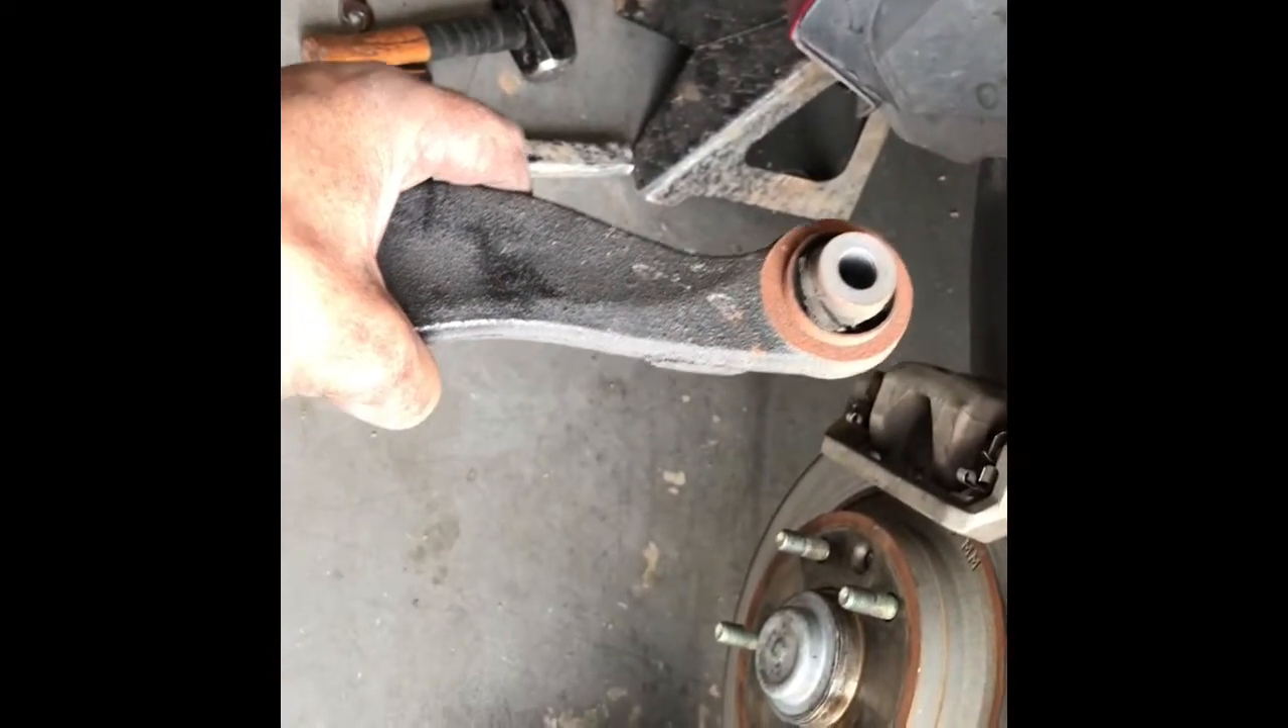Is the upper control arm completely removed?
Yes.